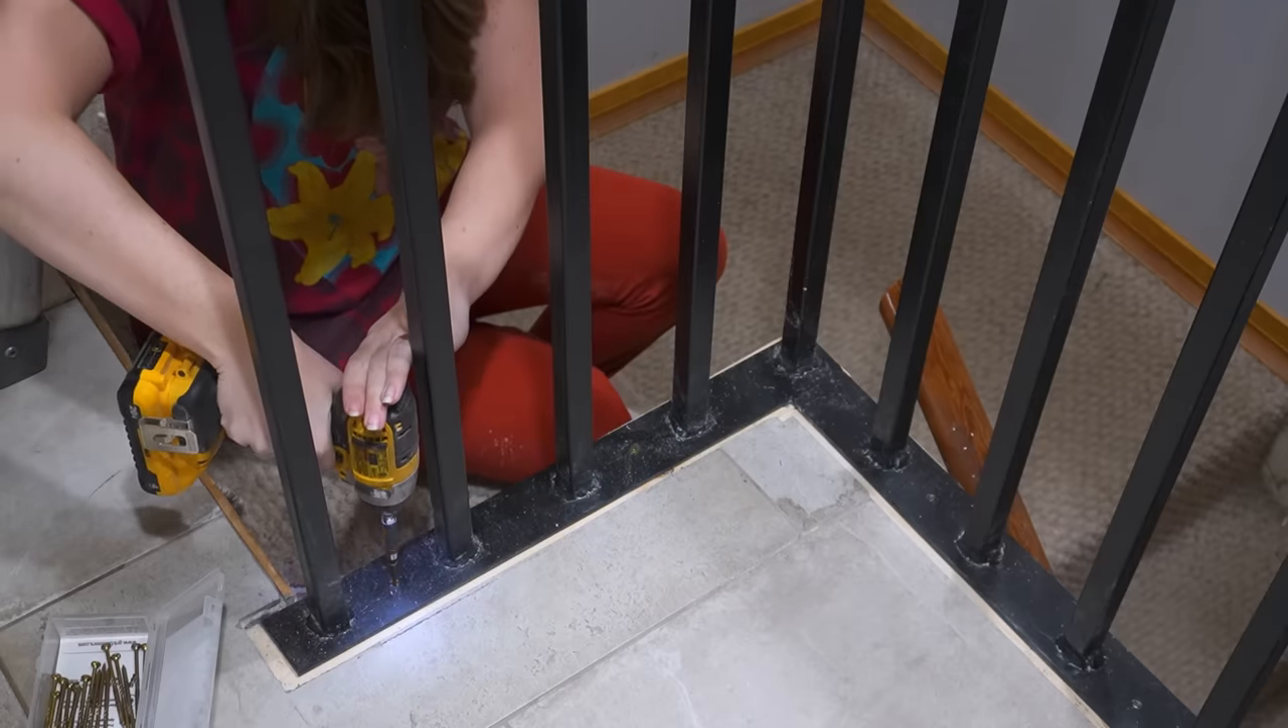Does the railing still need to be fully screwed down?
Yes.